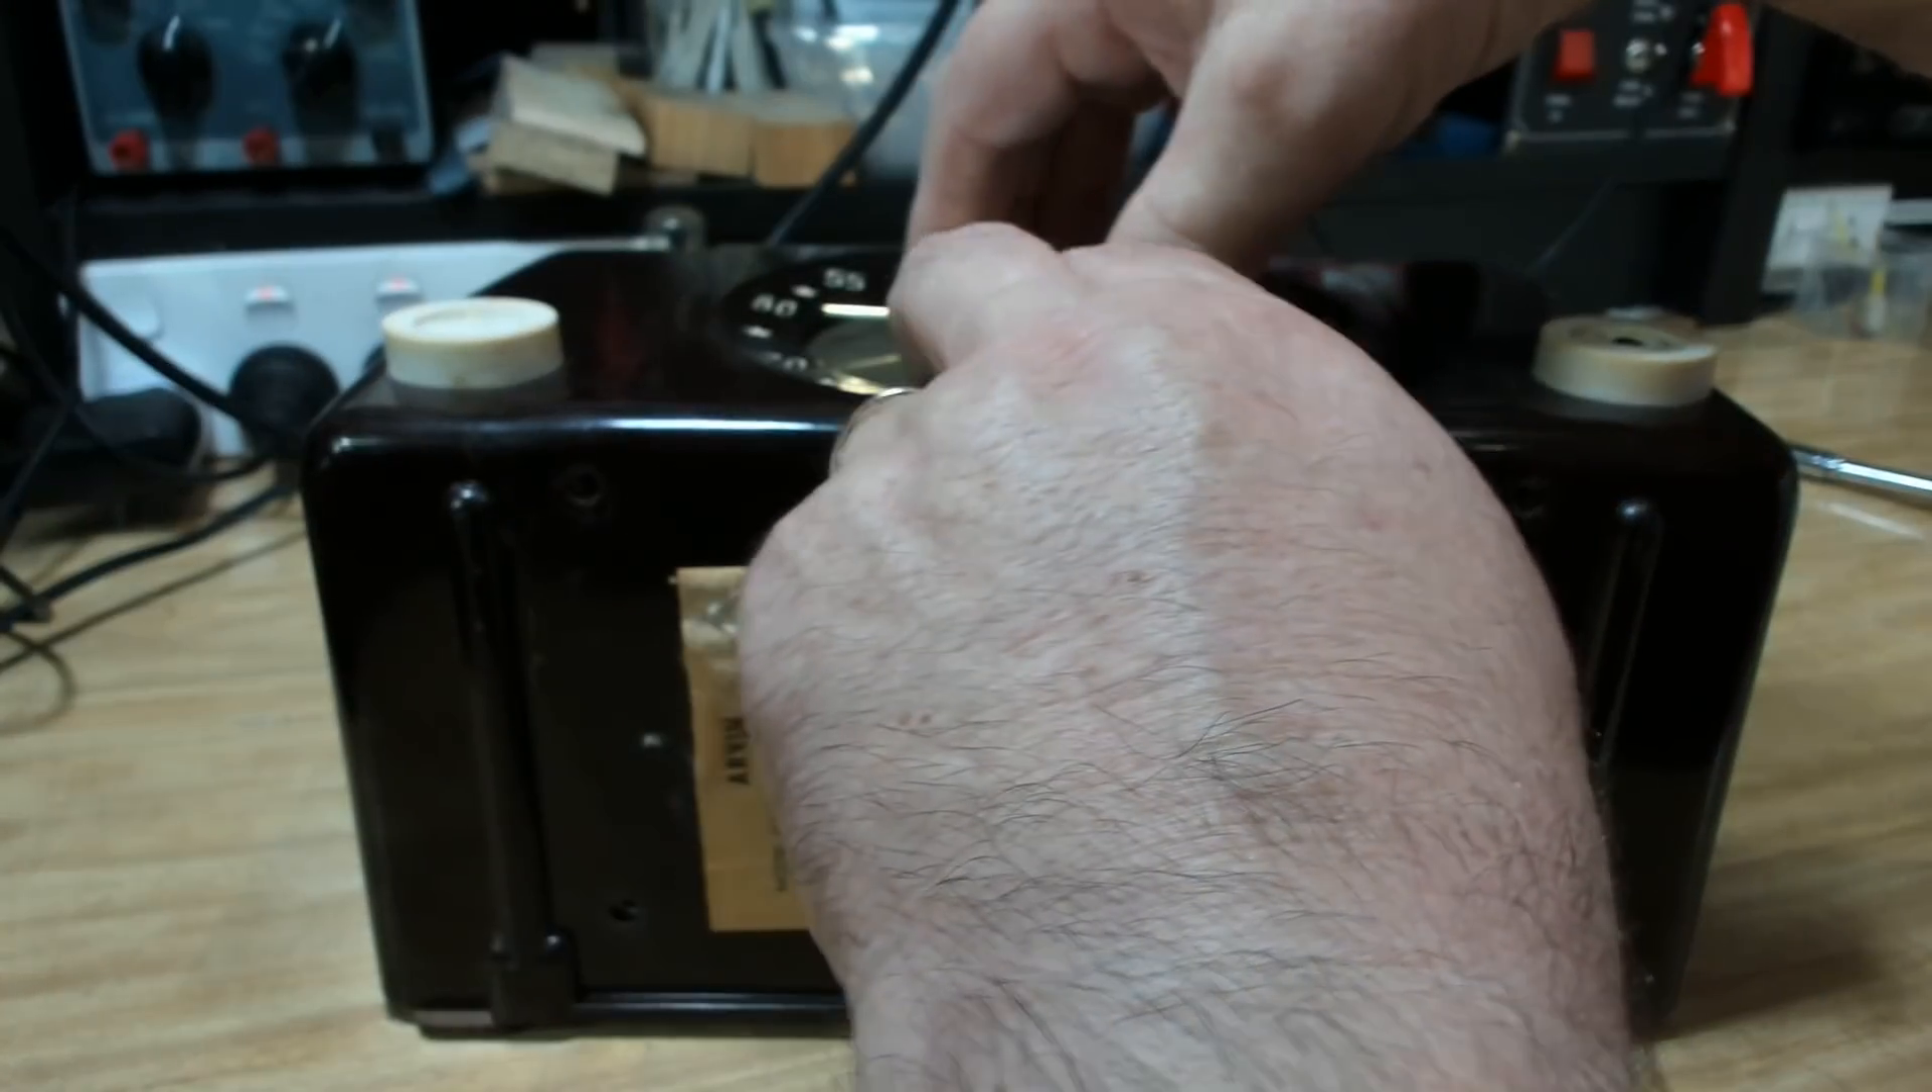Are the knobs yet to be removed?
Yes.